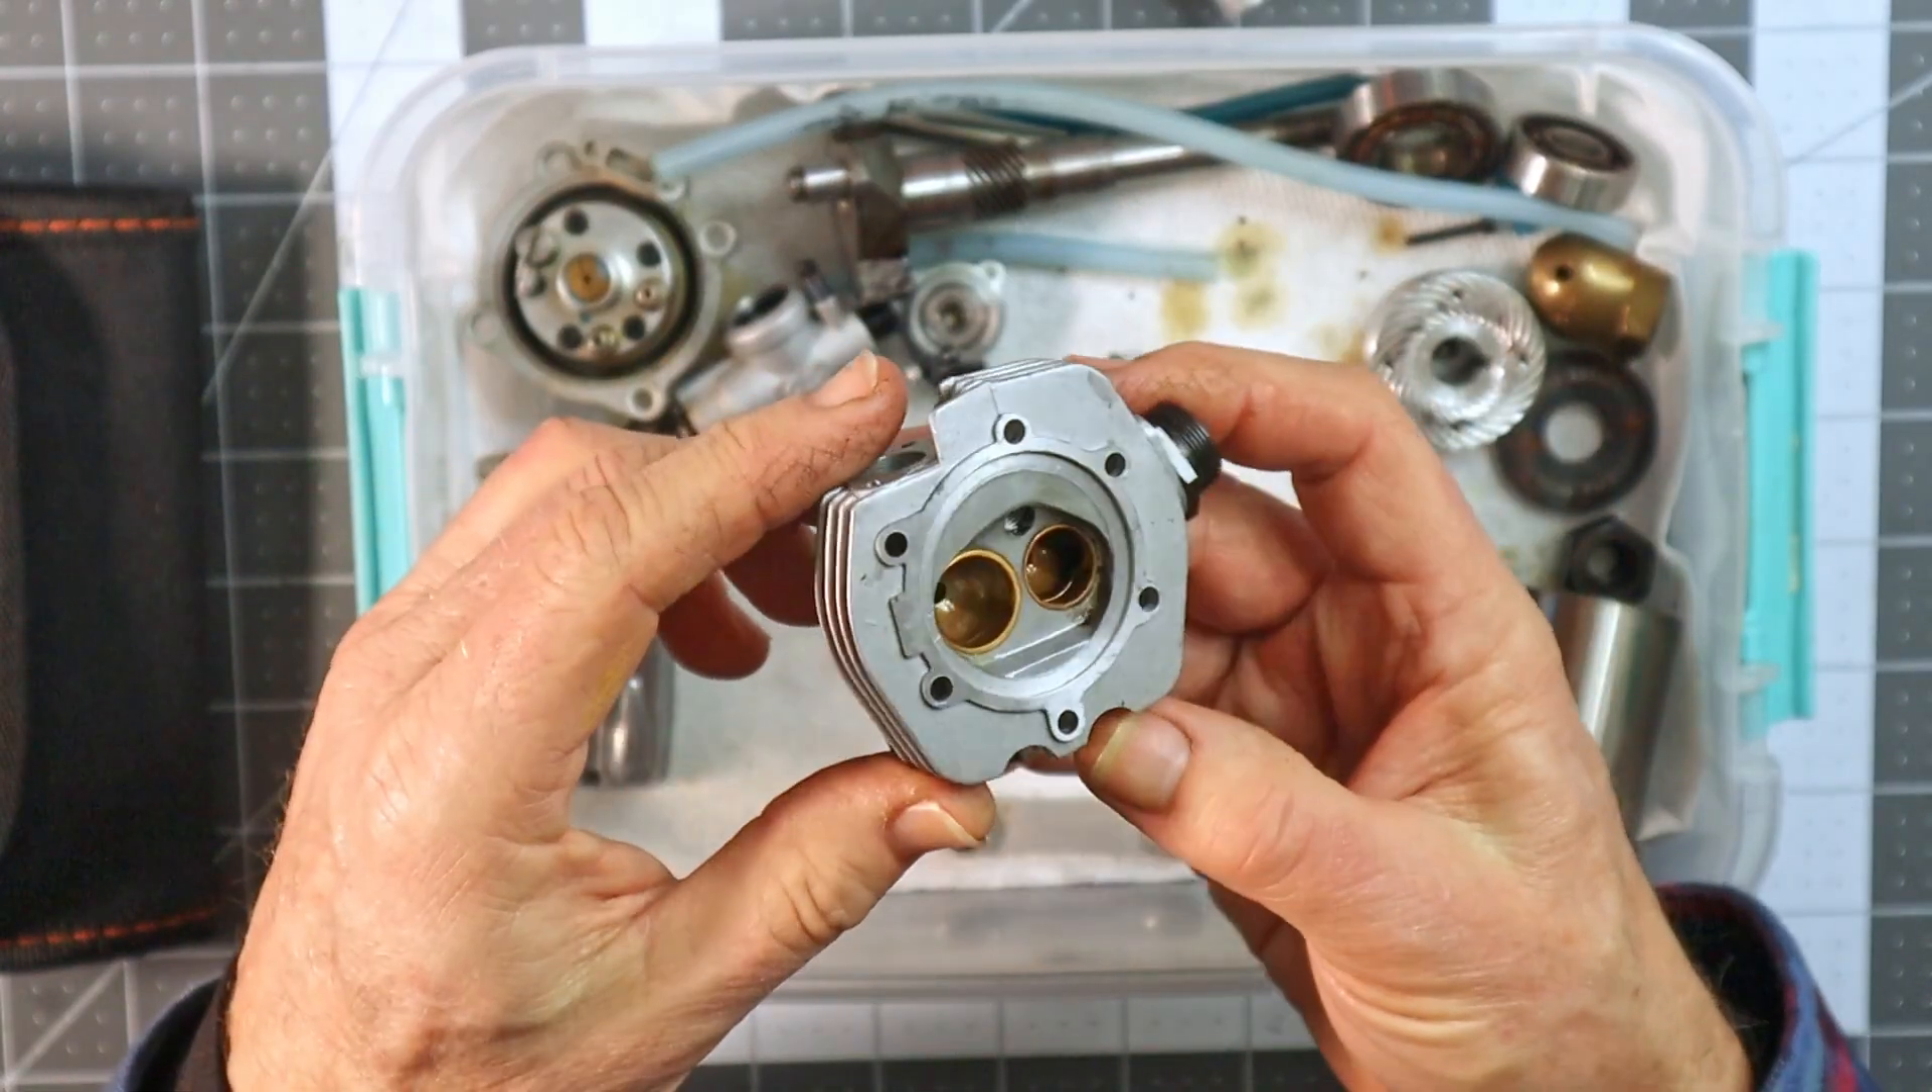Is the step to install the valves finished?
No.